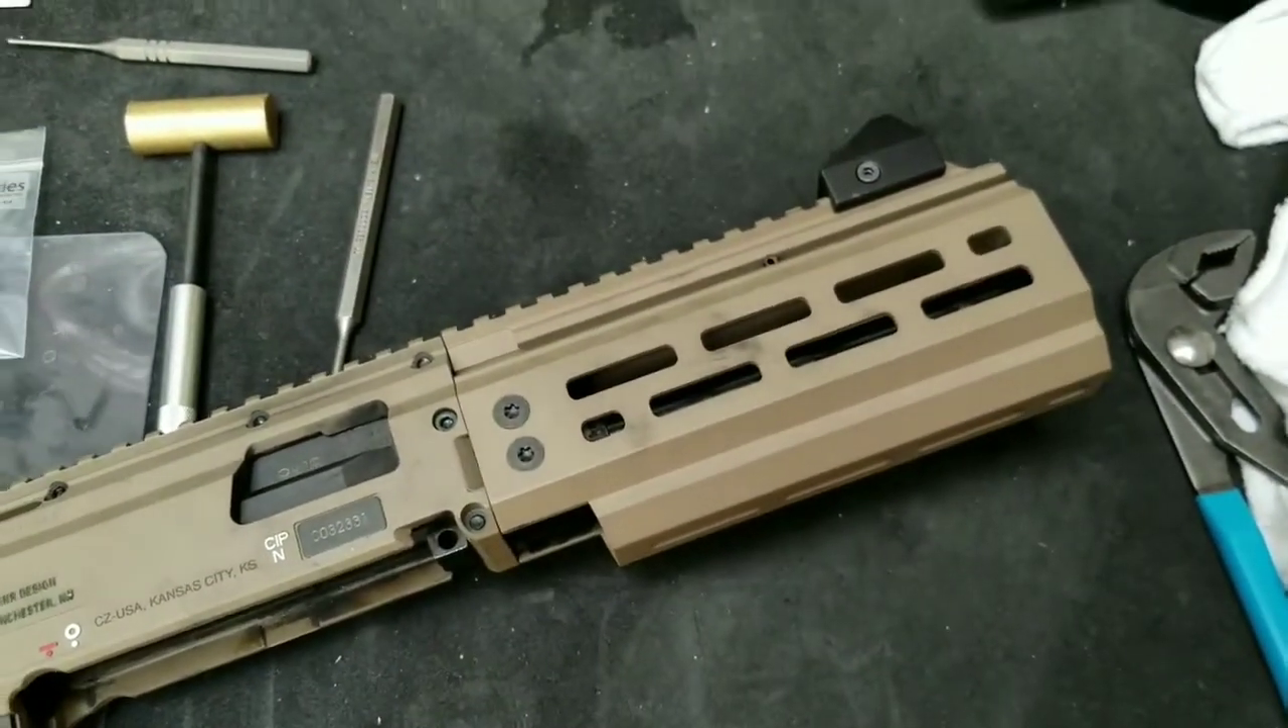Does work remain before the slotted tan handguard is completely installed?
No.